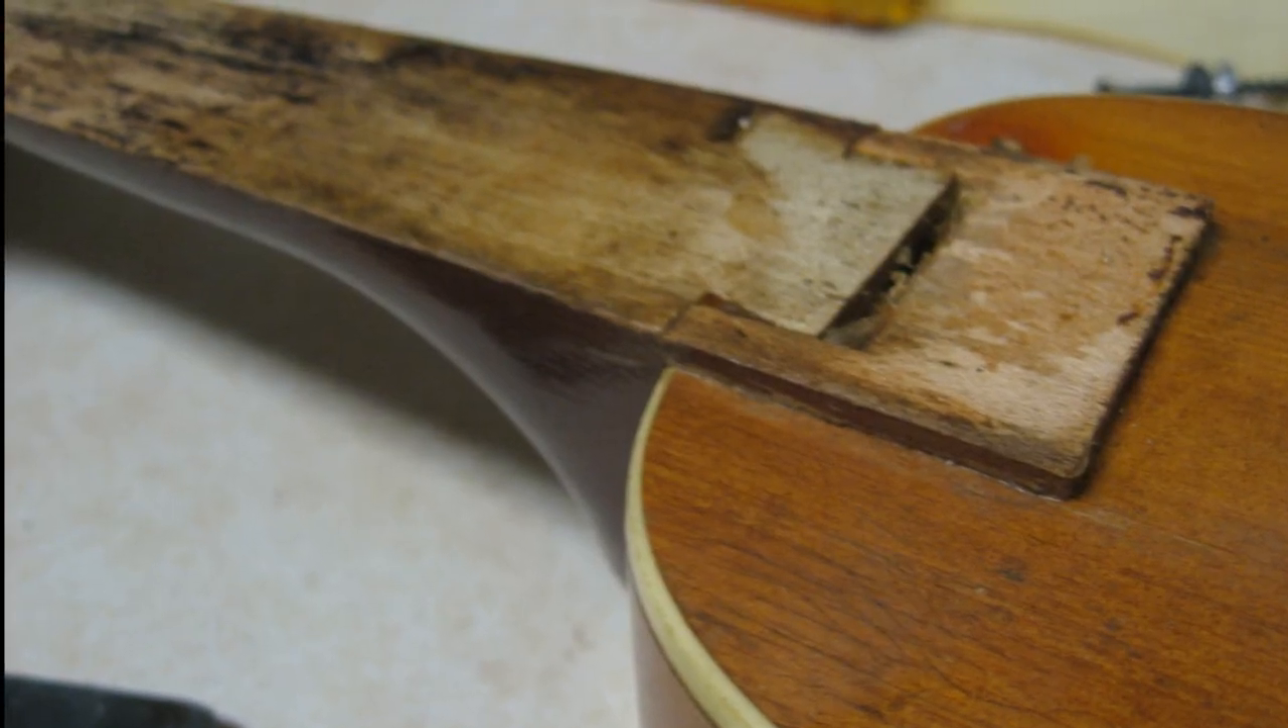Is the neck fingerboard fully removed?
Yes.